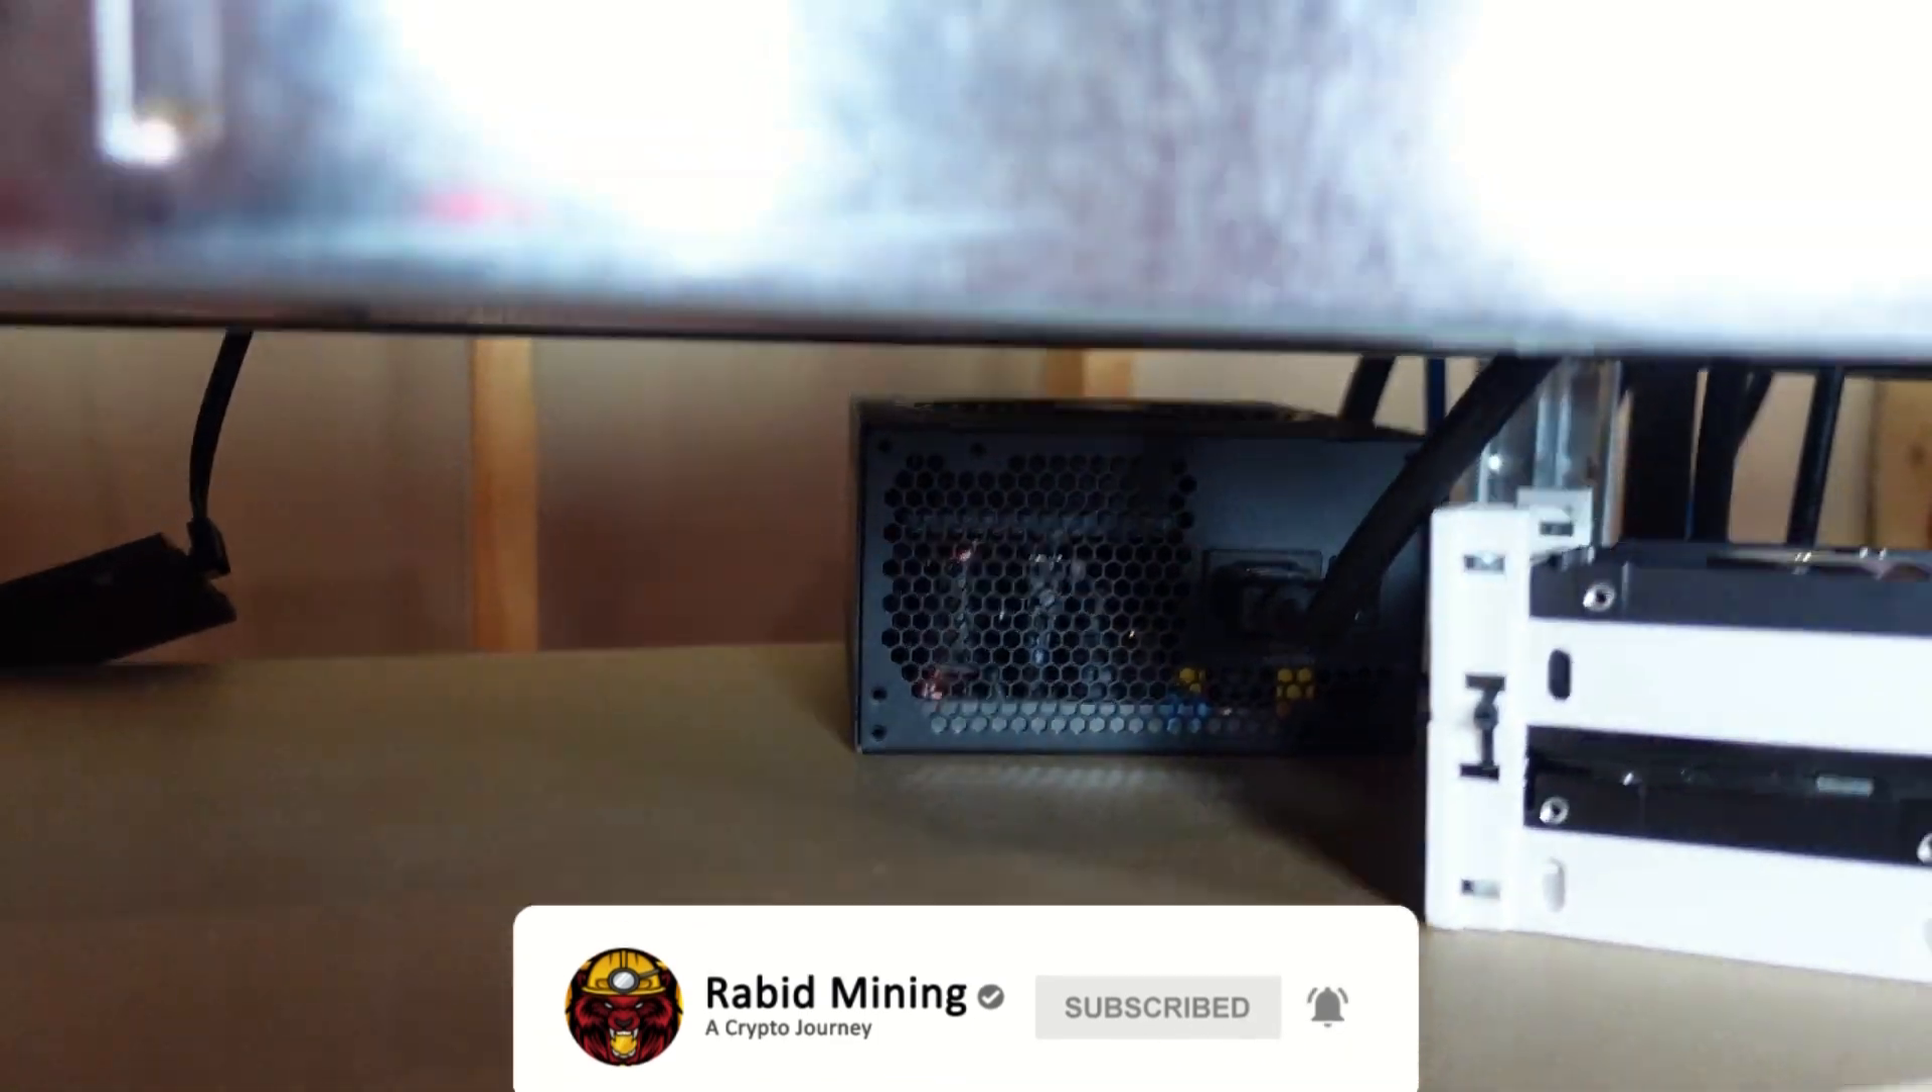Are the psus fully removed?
No.